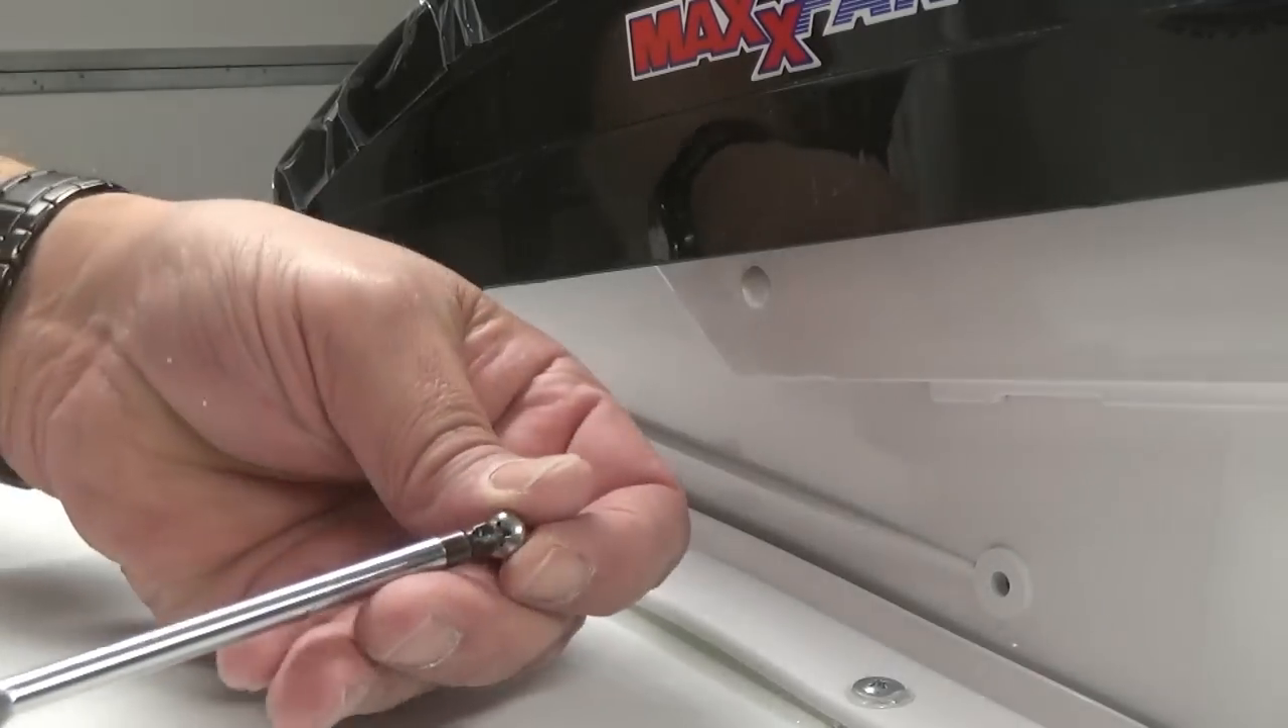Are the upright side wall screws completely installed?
No.